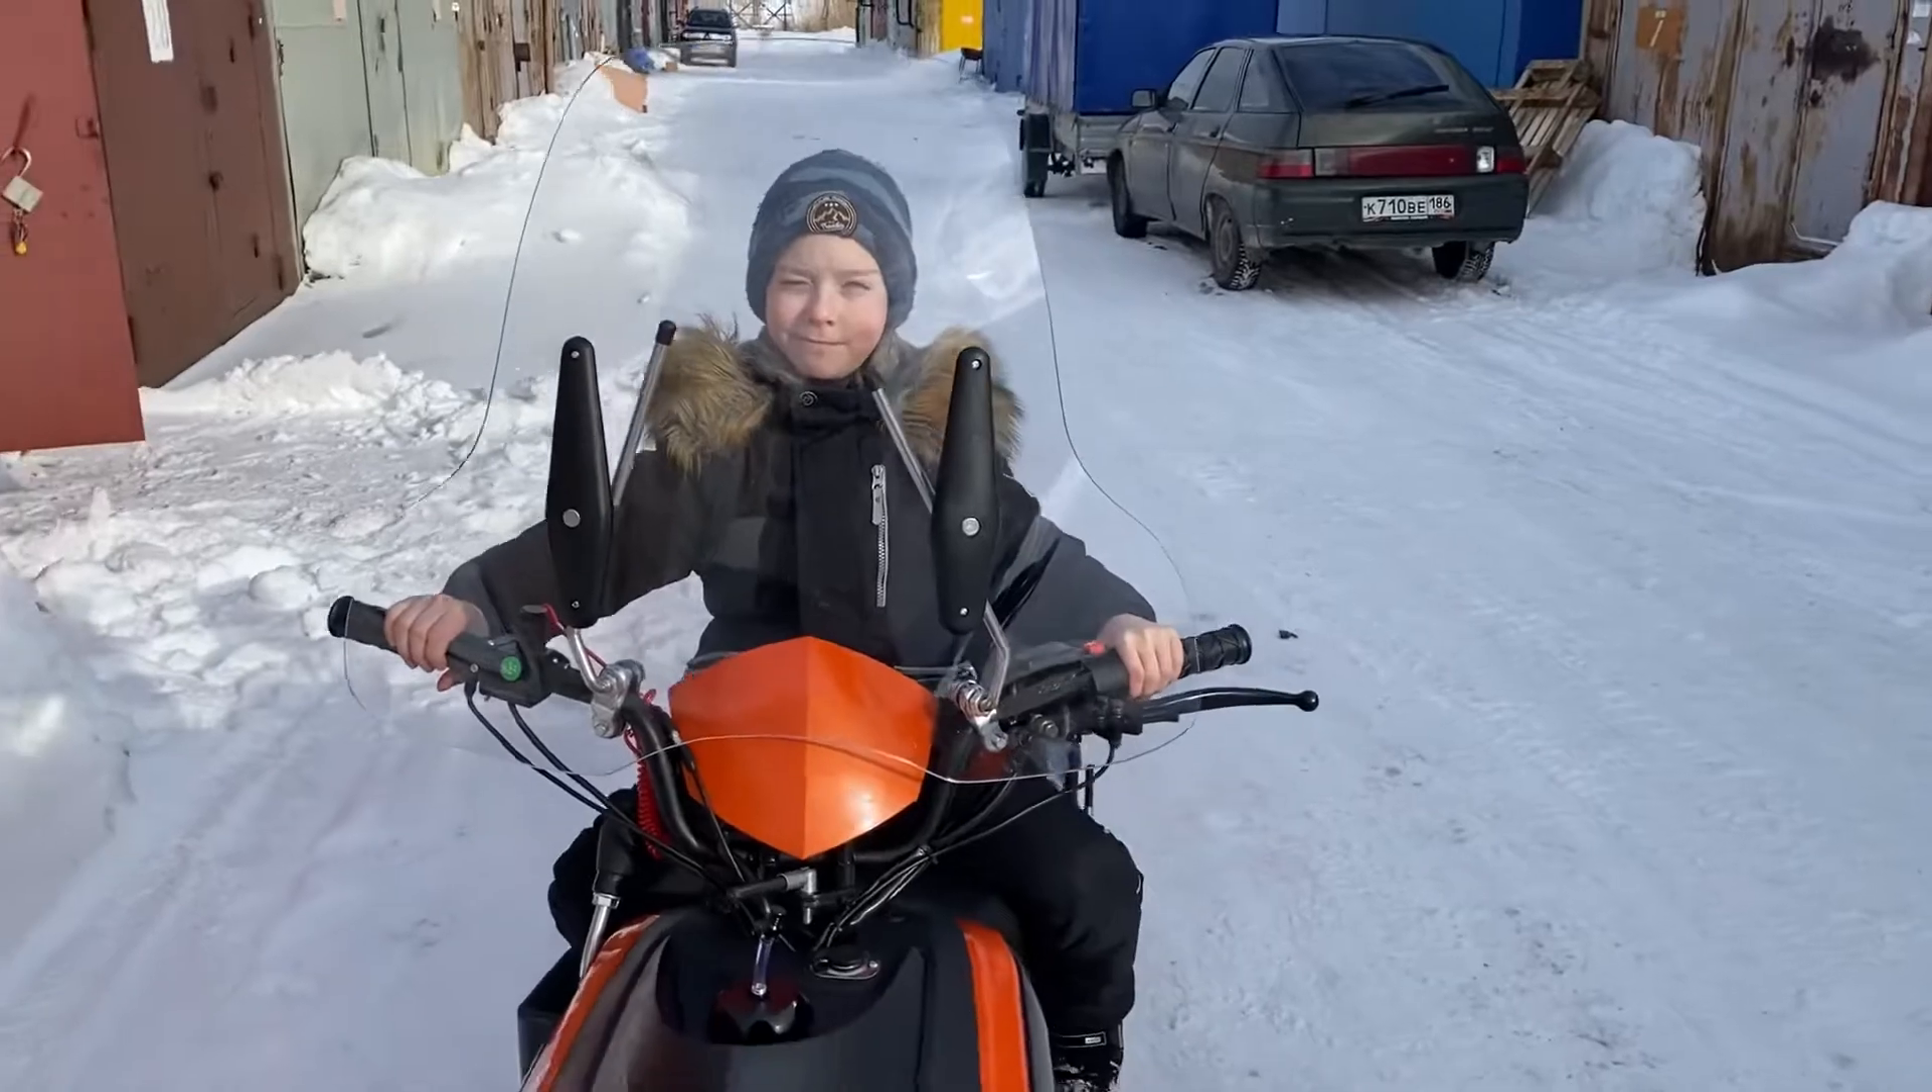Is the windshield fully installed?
Yes.